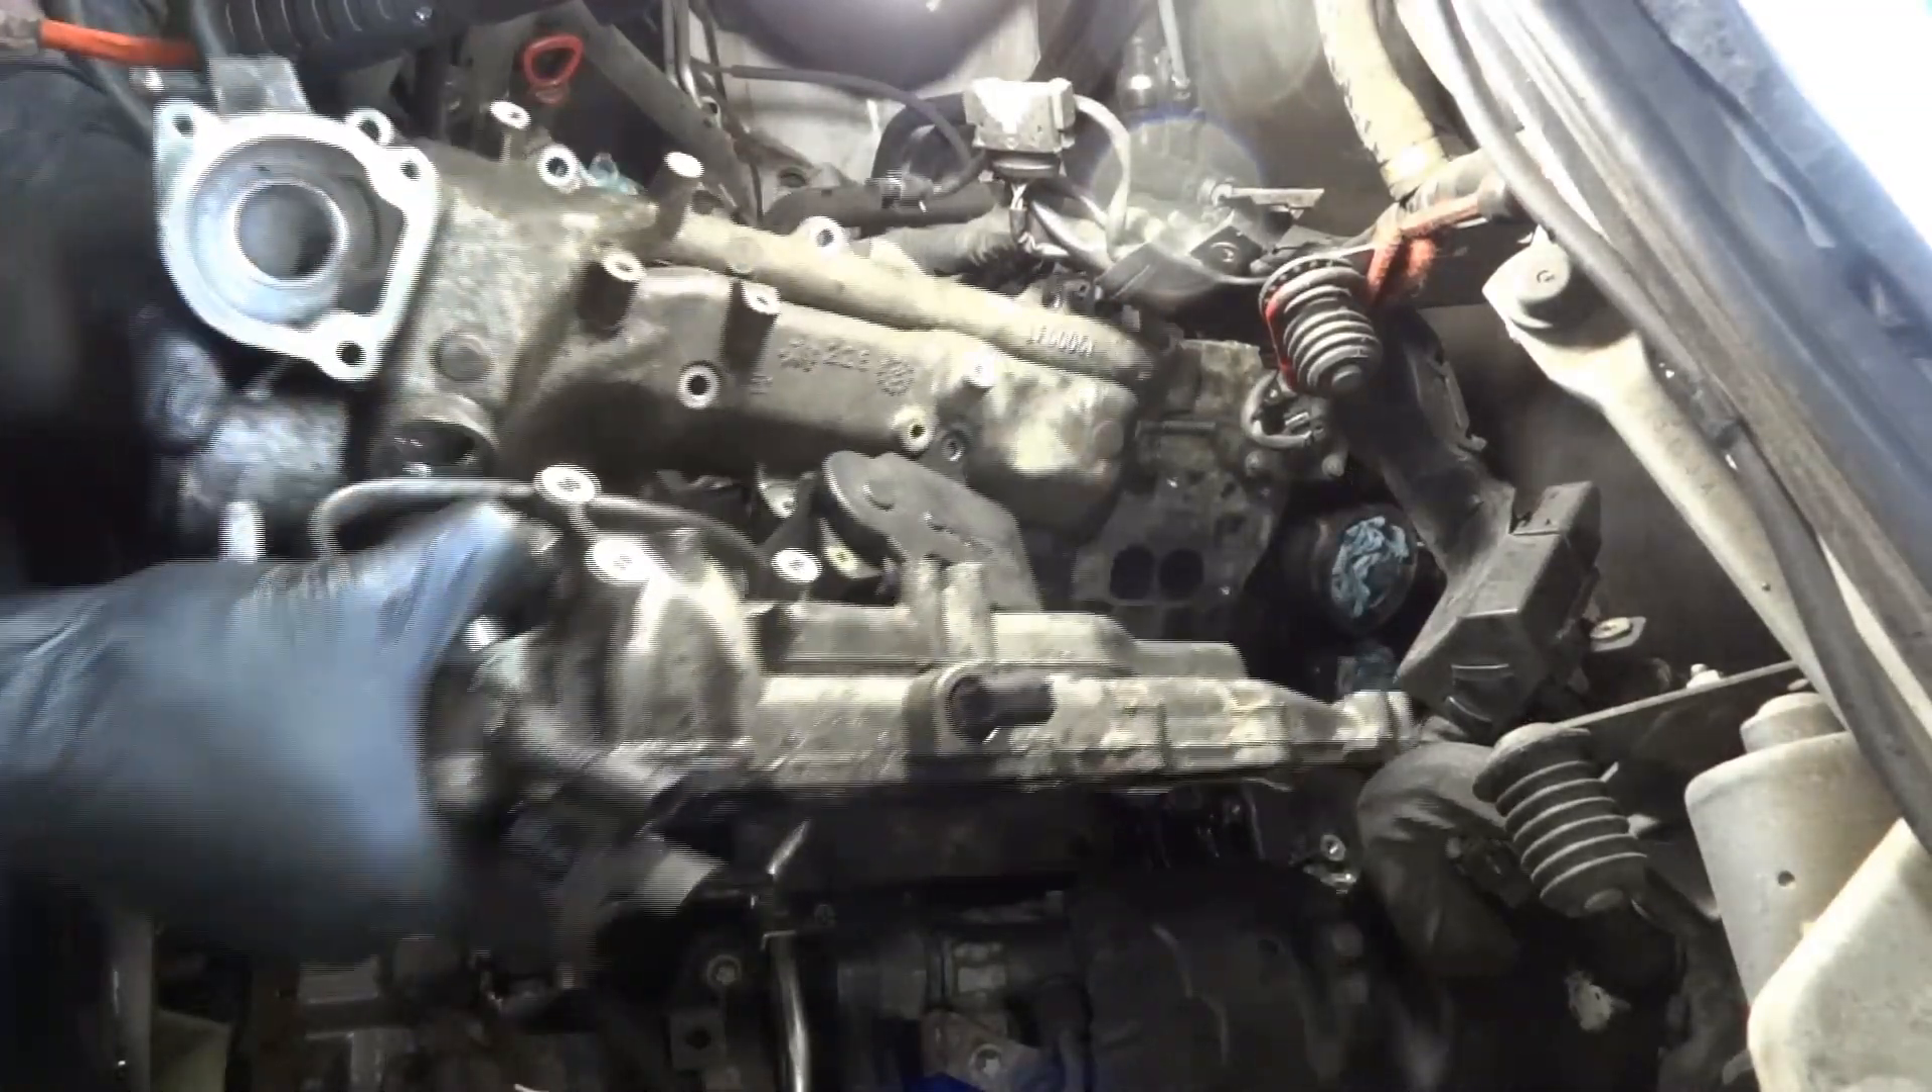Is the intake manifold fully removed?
No.